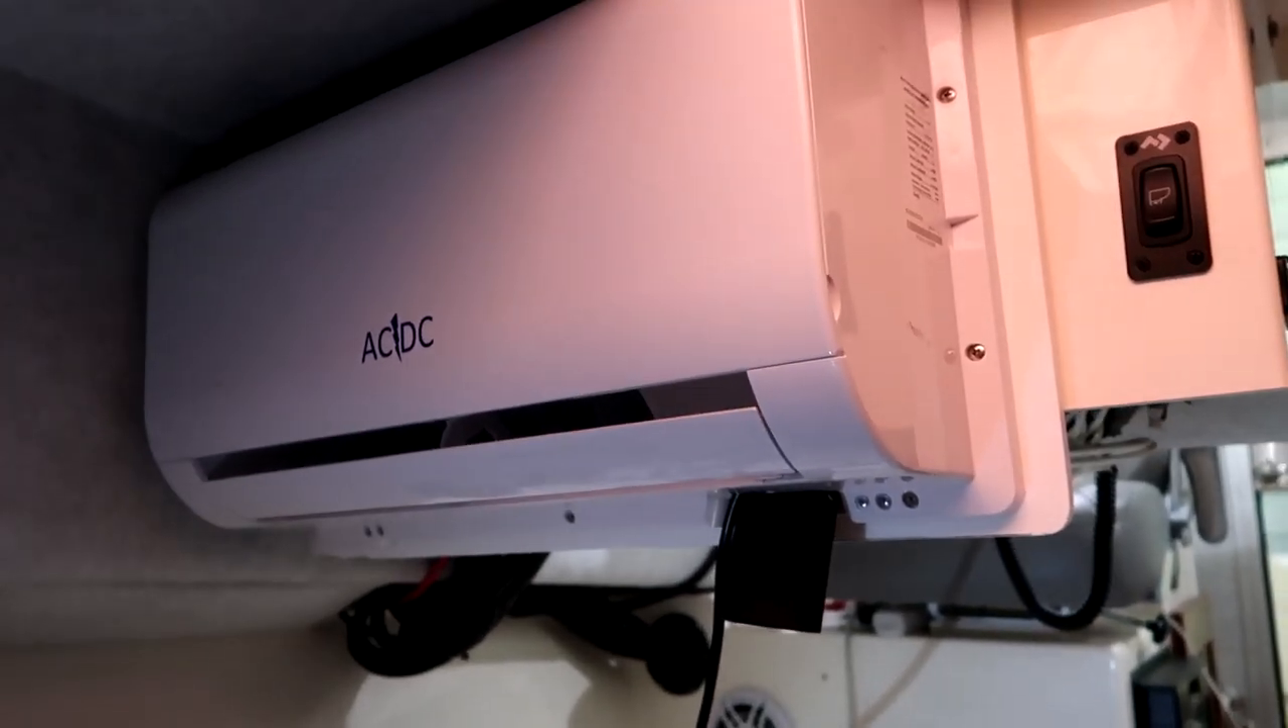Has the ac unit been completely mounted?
Yes.